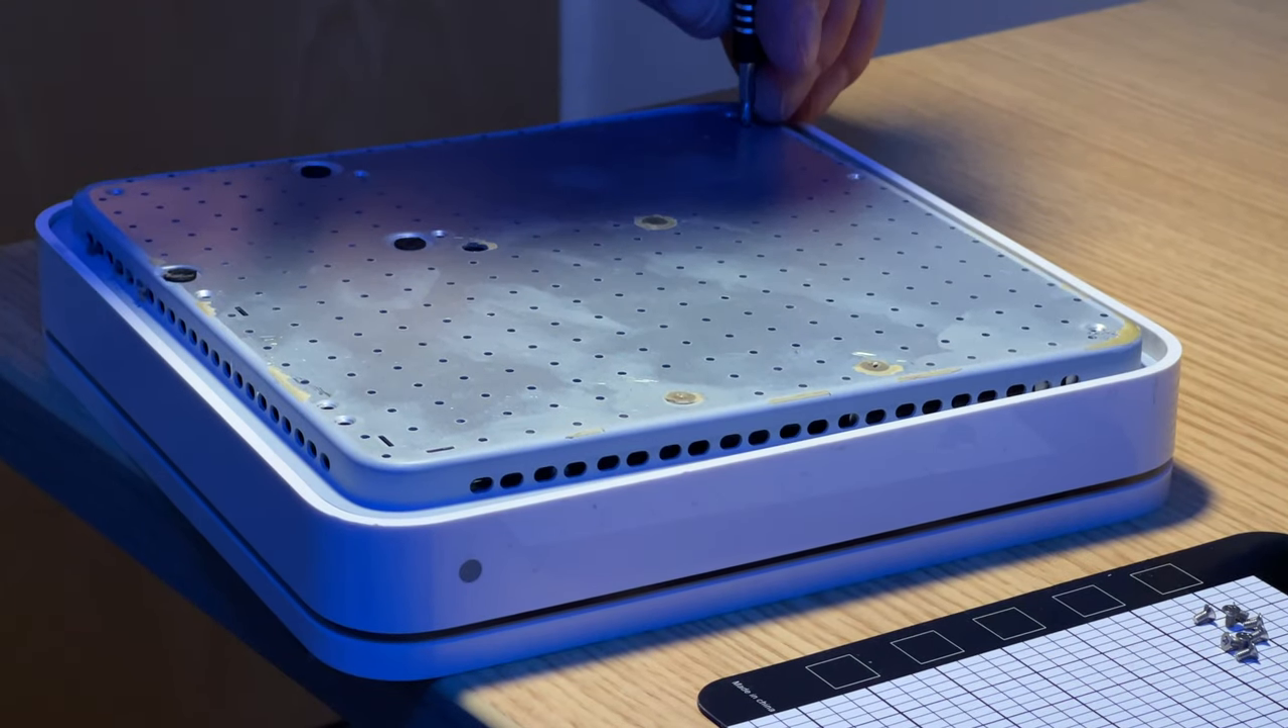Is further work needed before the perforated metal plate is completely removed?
Yes.